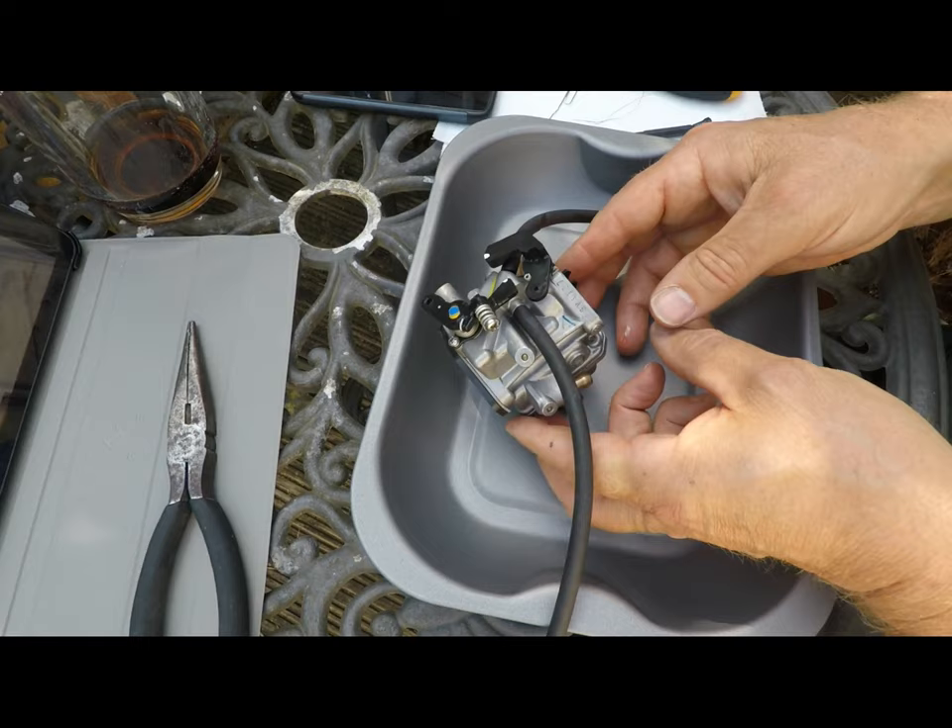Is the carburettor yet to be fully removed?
No.